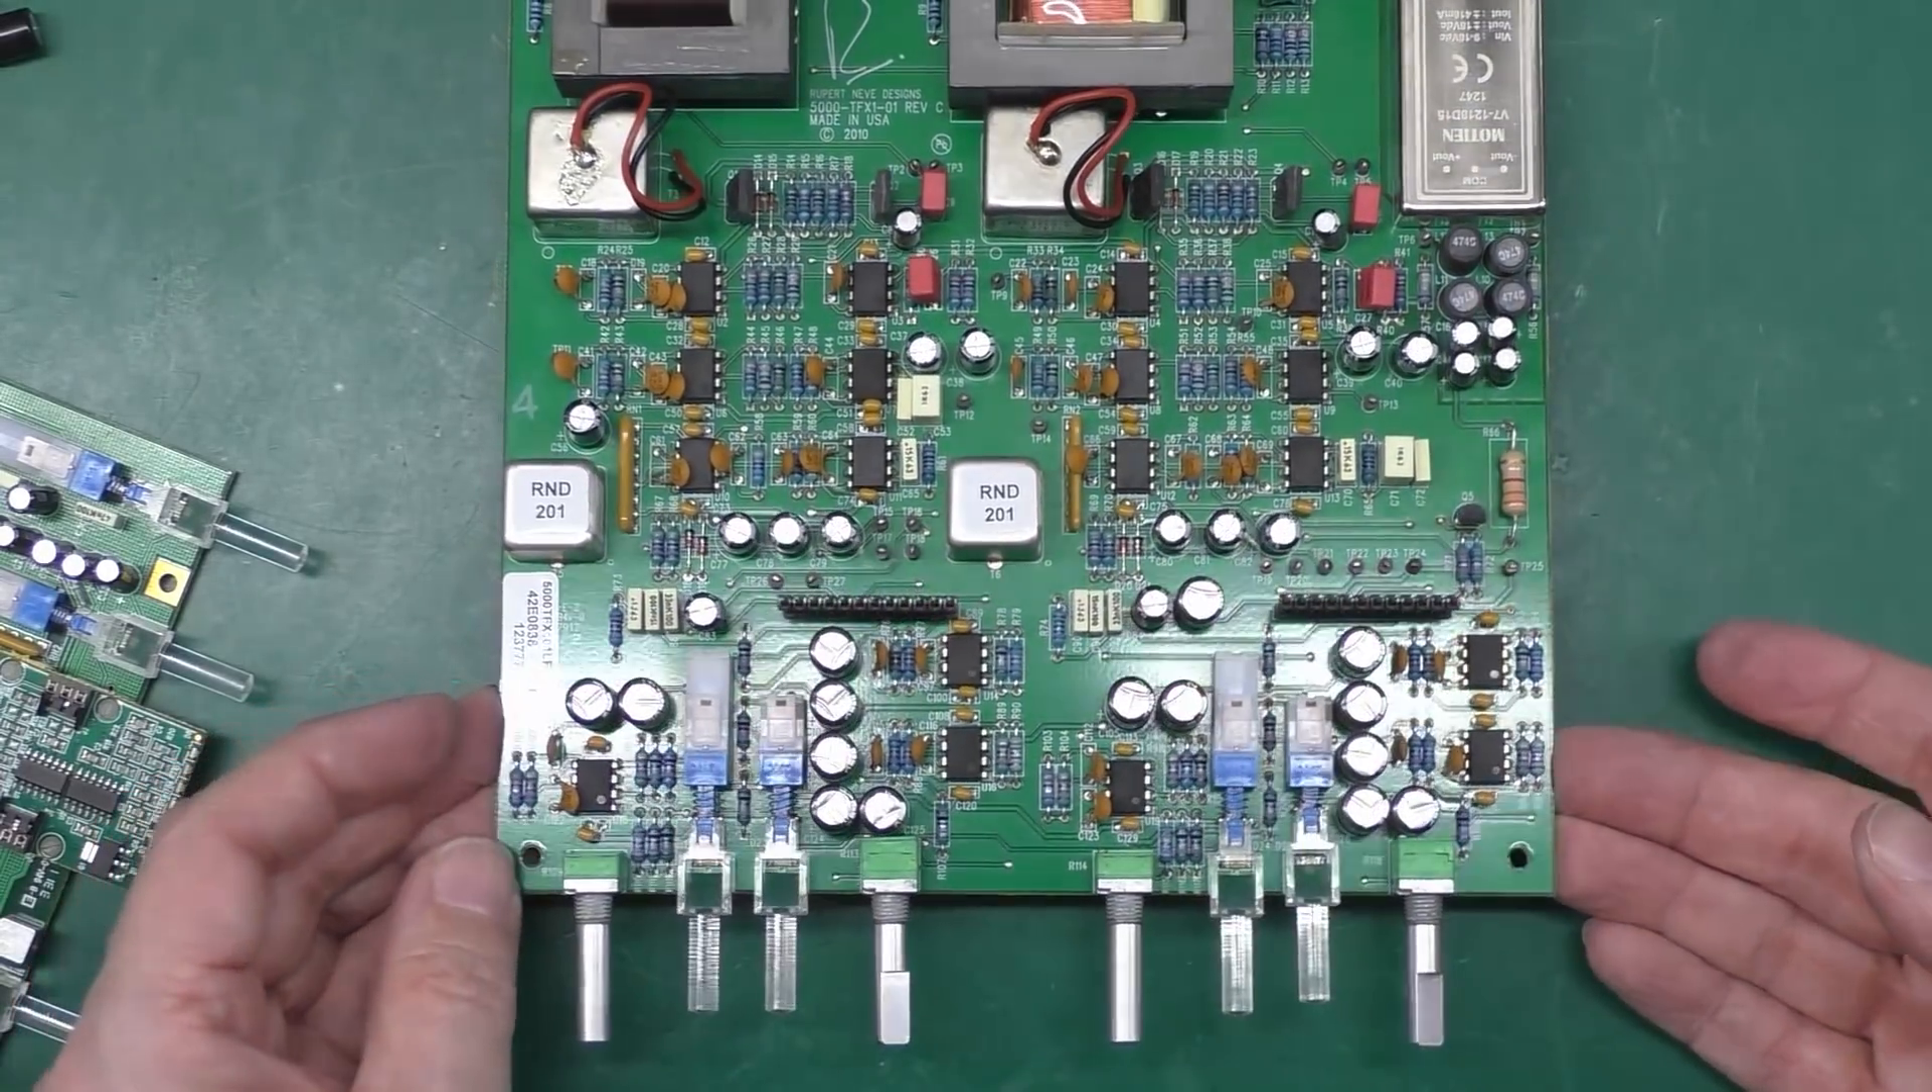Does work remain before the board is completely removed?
No.